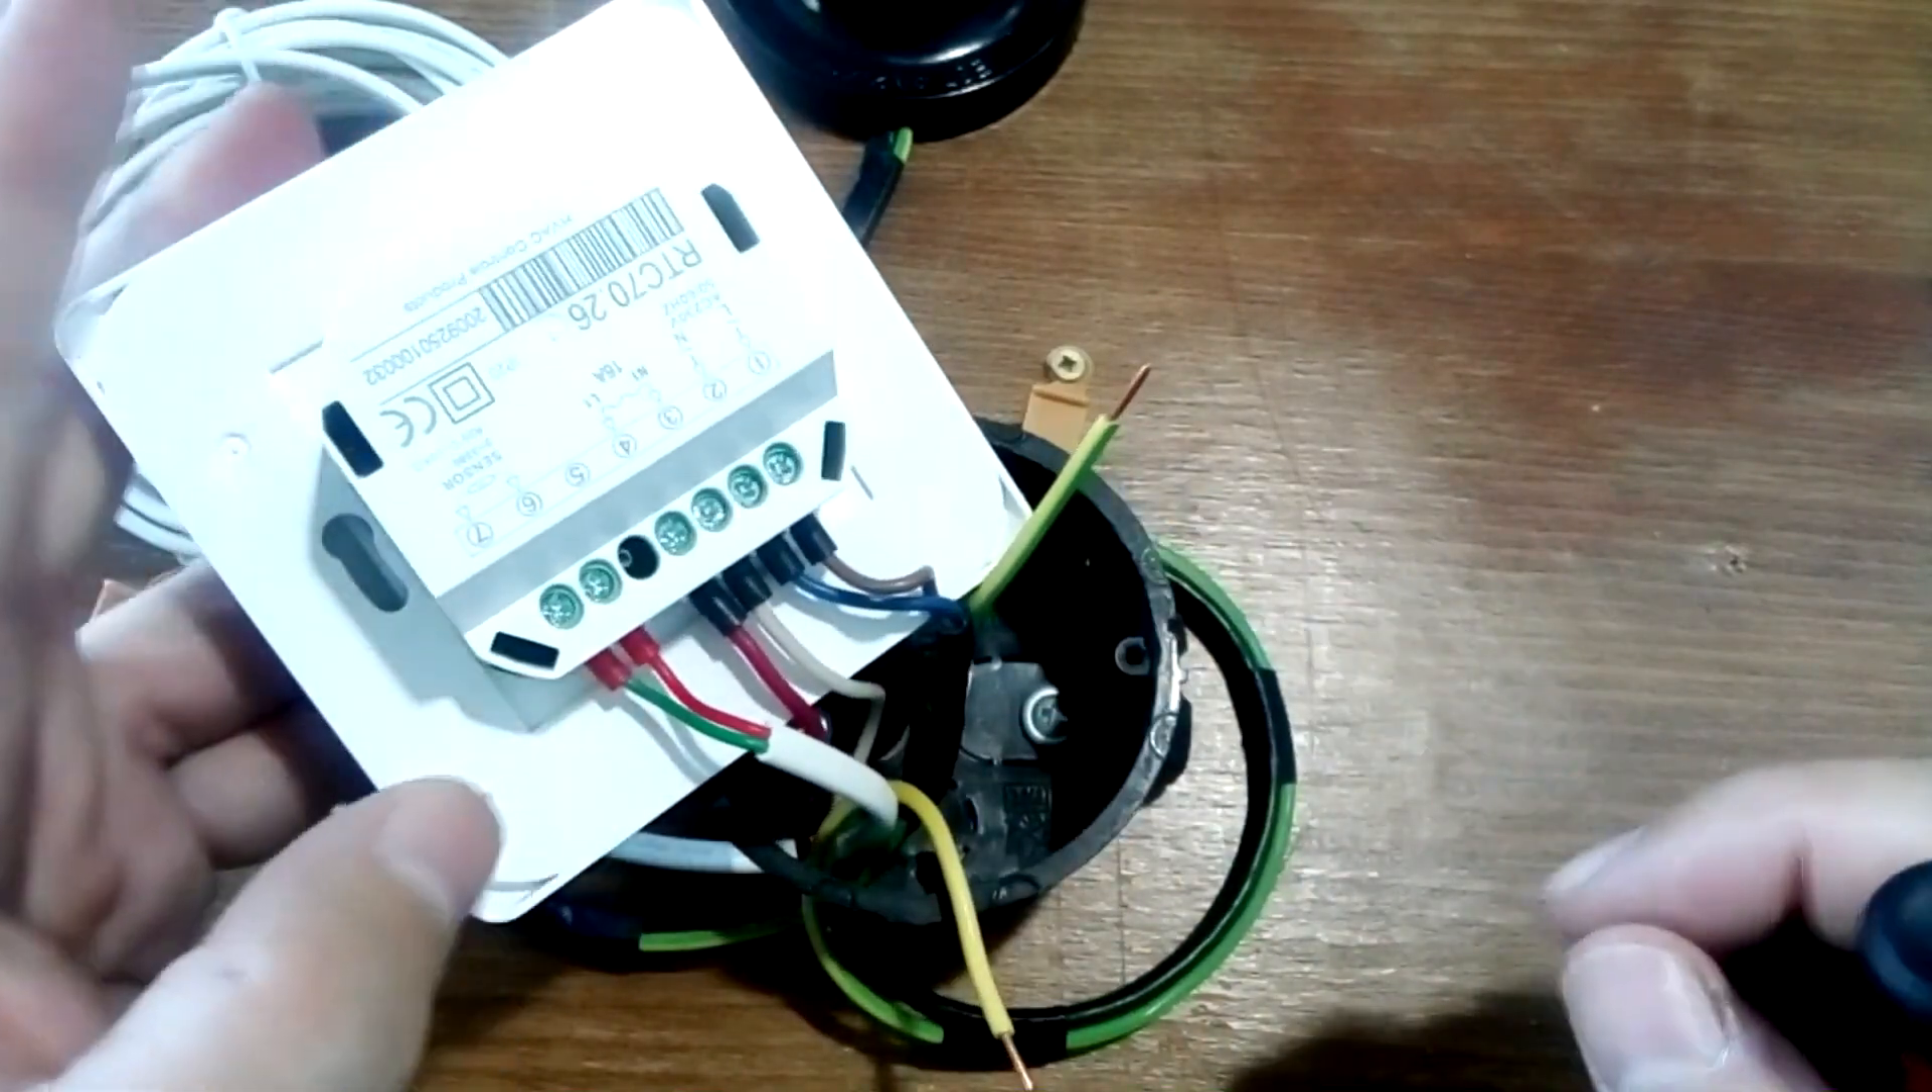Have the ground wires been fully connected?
No.